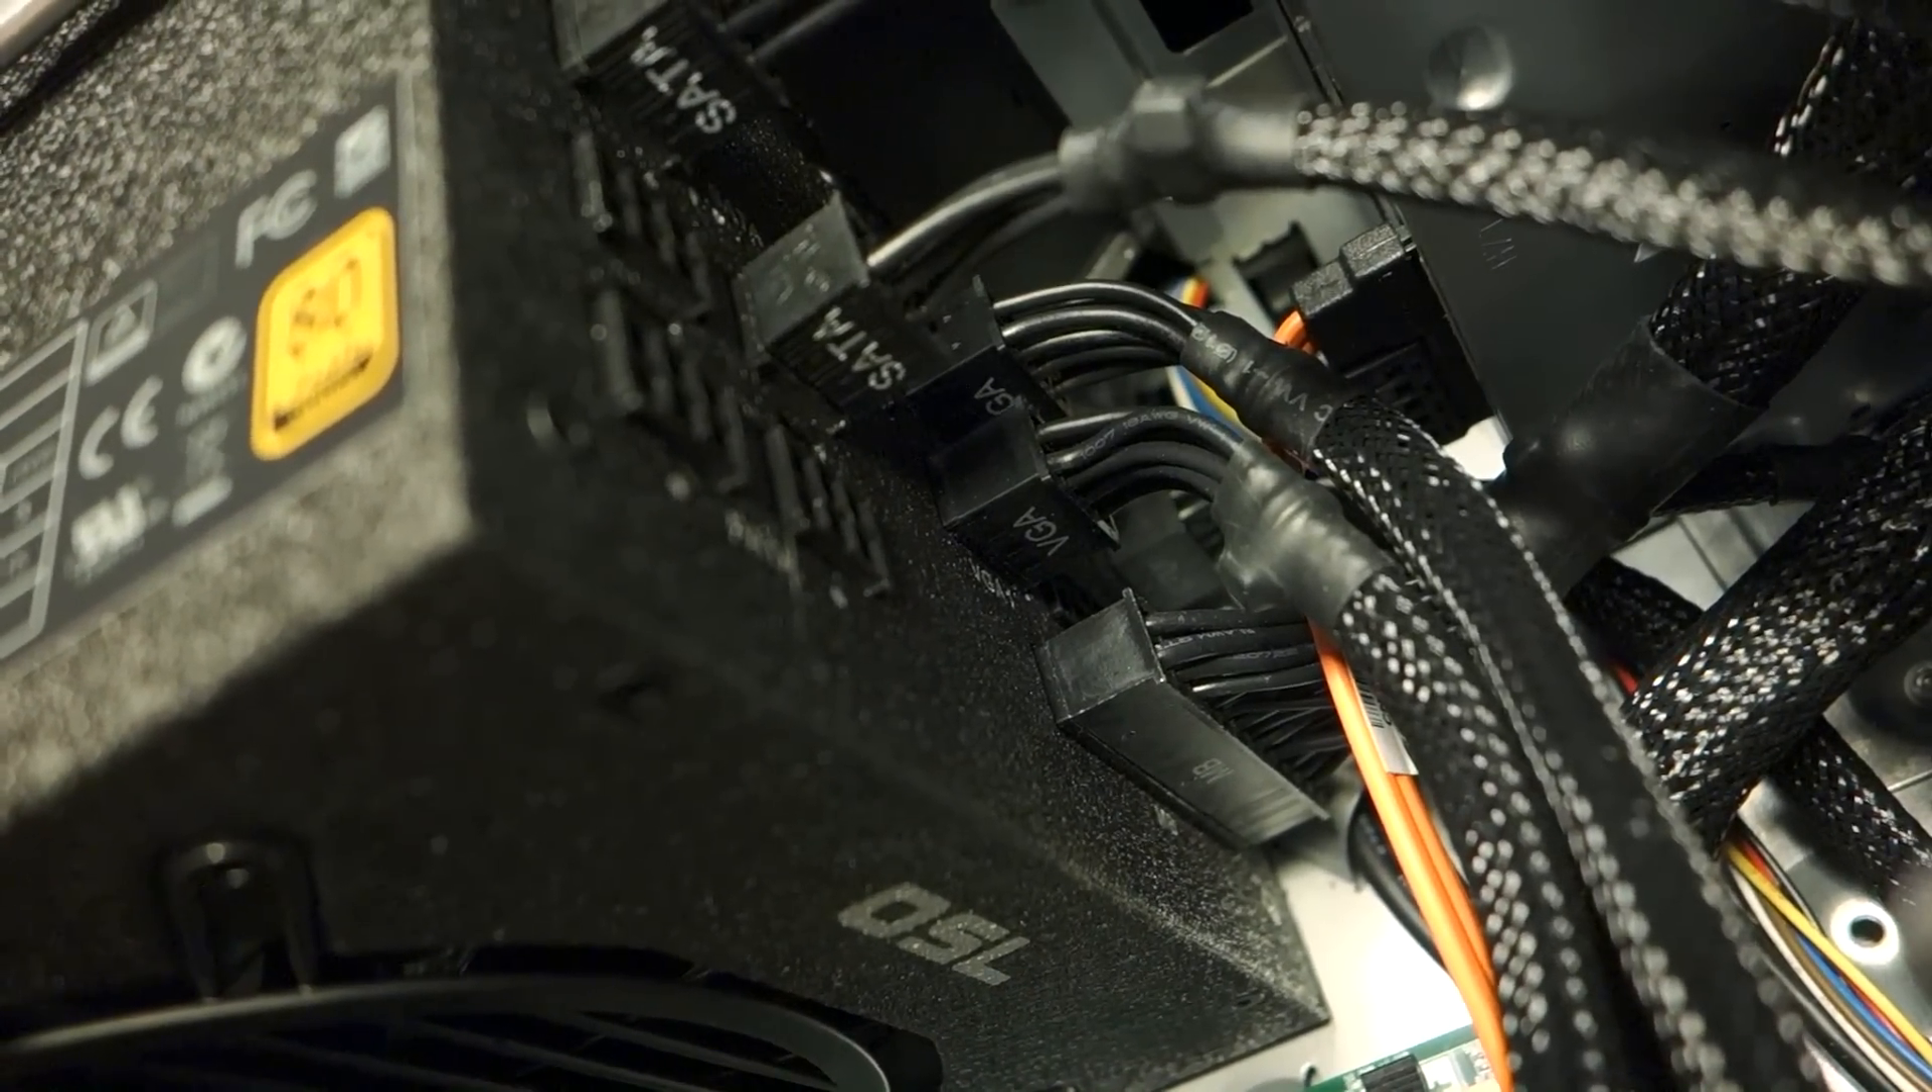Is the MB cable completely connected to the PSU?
Yes.